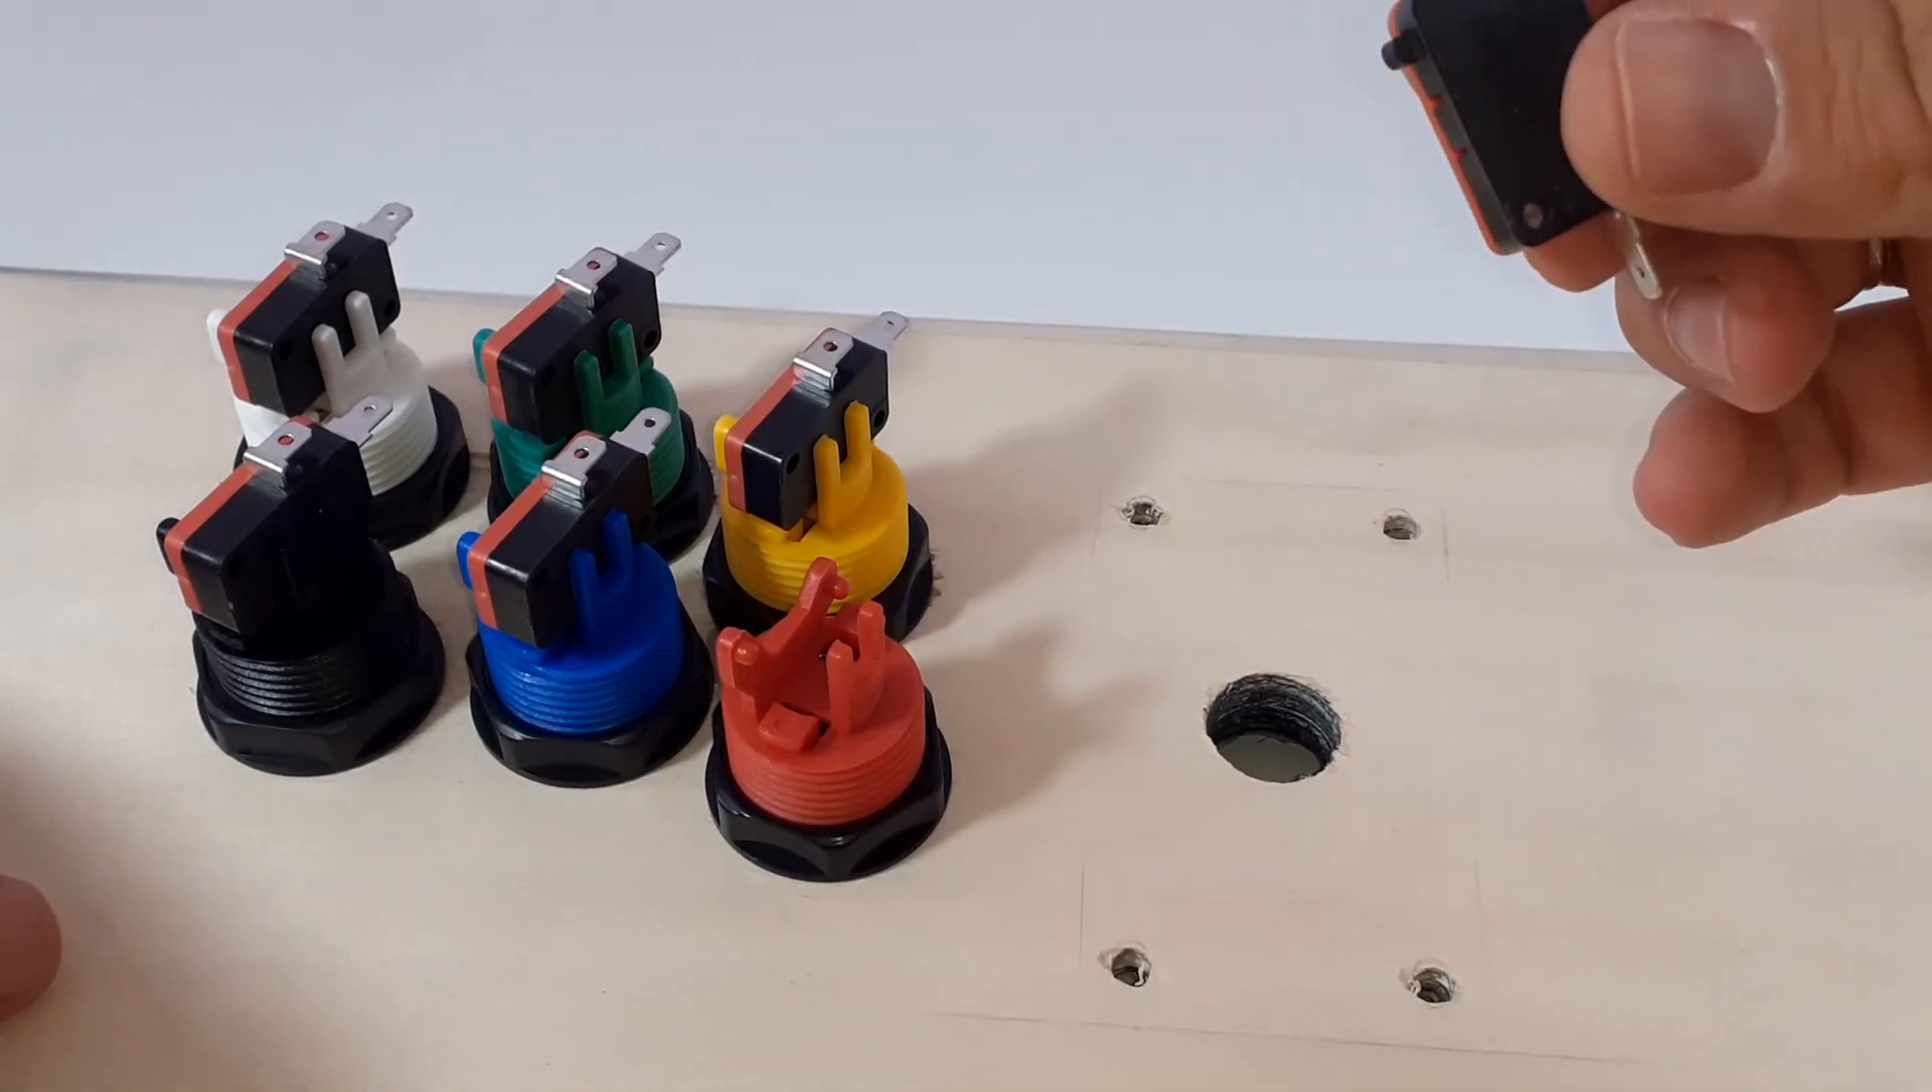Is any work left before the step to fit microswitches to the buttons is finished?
Yes.